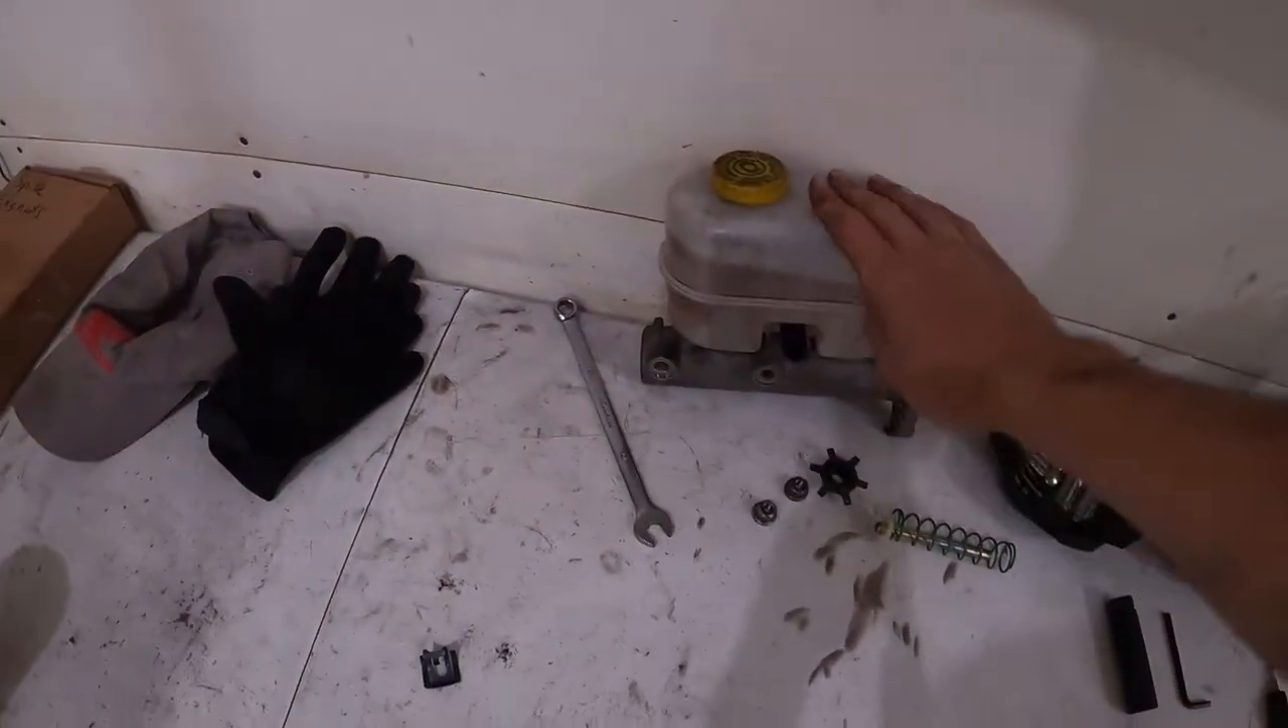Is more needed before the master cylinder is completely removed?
No.